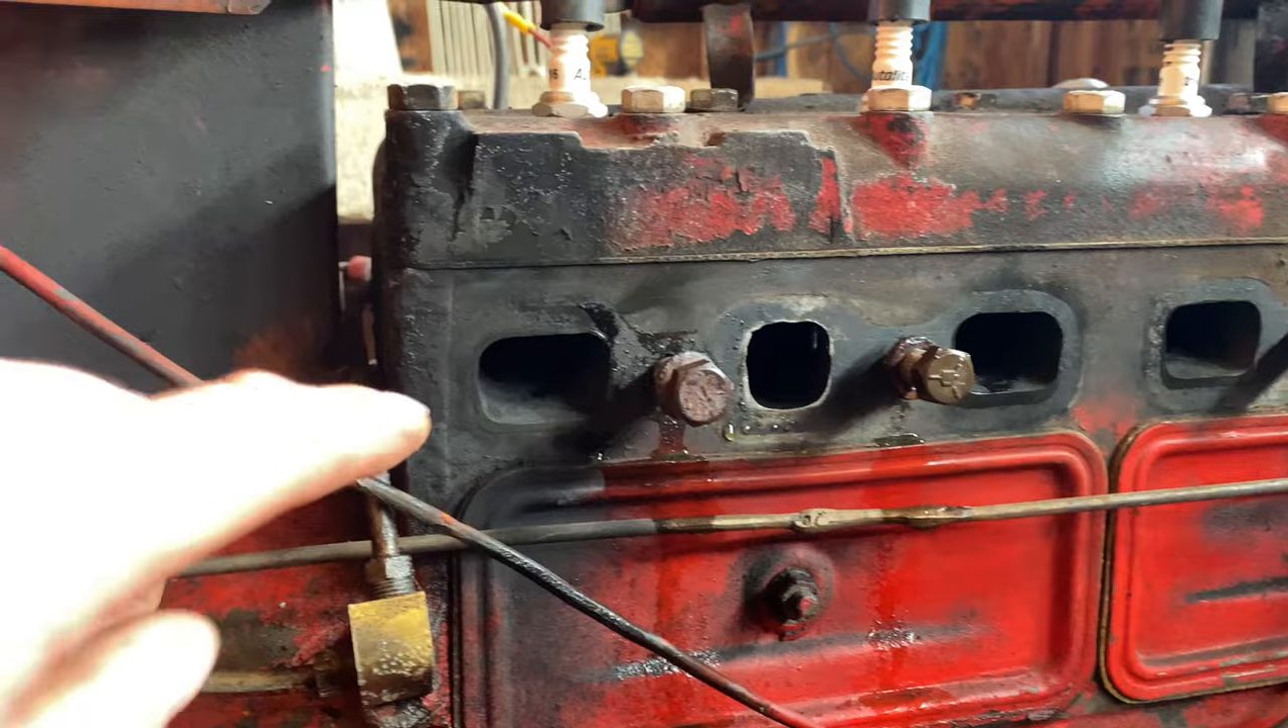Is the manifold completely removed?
Yes.